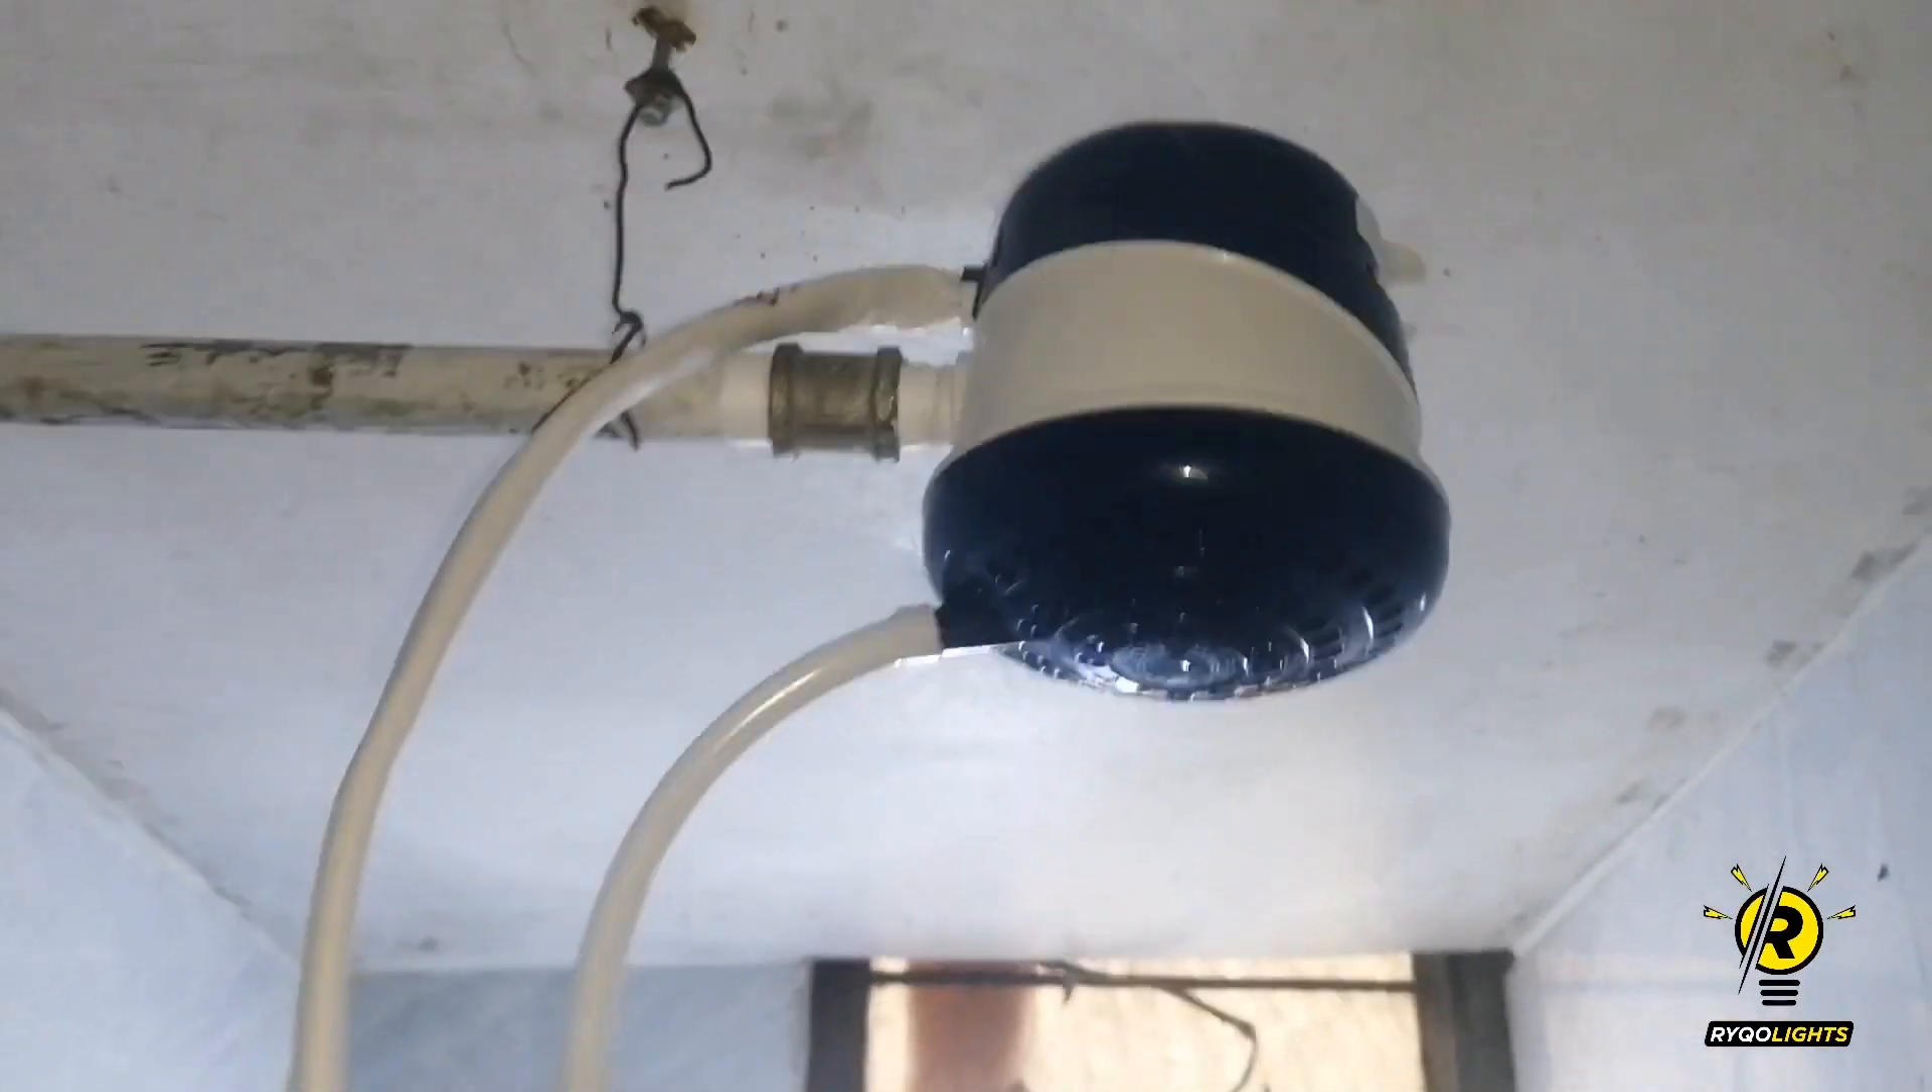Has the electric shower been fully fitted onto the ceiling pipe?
Yes.